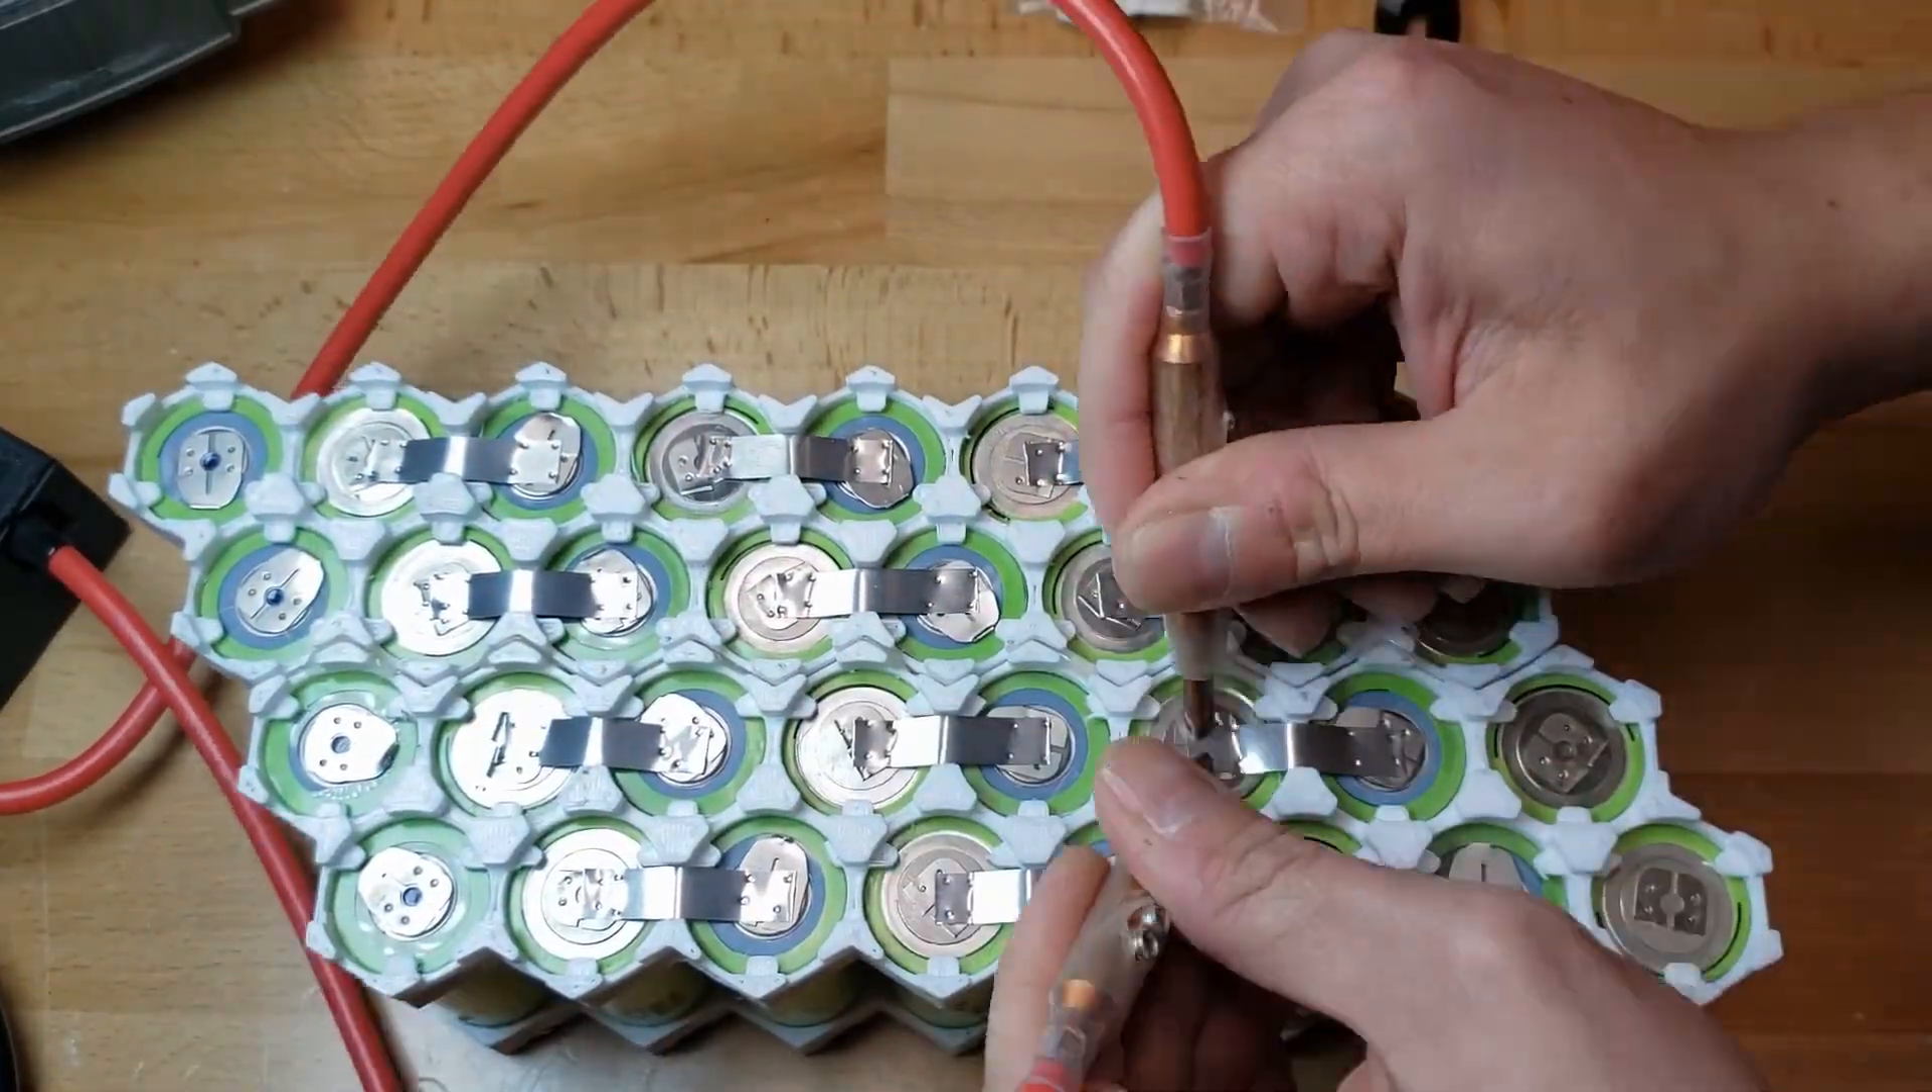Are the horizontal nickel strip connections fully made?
No.